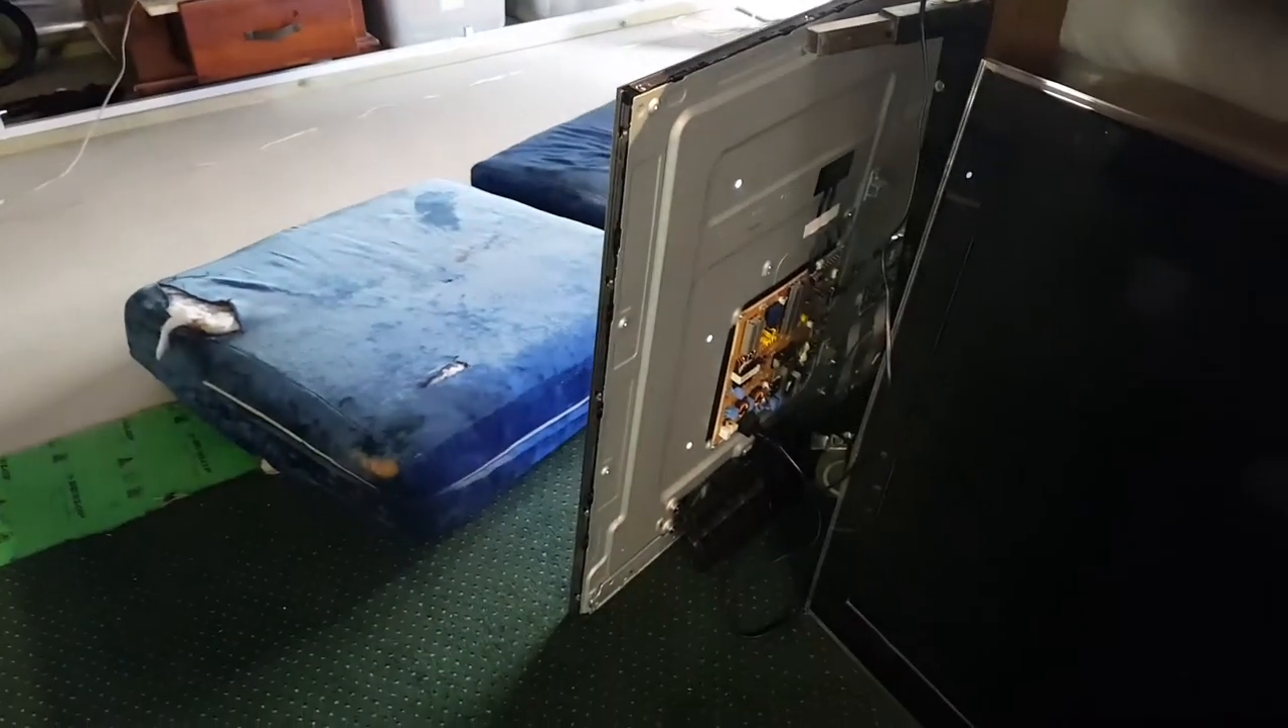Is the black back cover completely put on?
No.